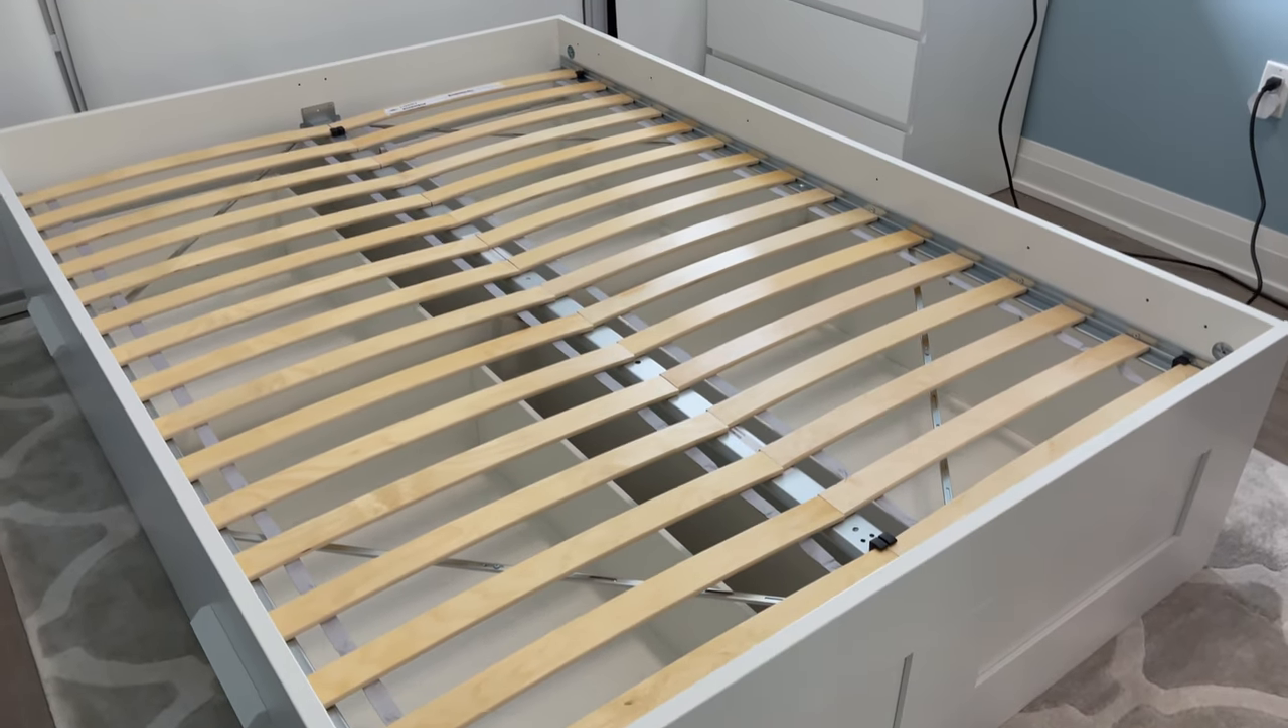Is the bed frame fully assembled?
Yes.